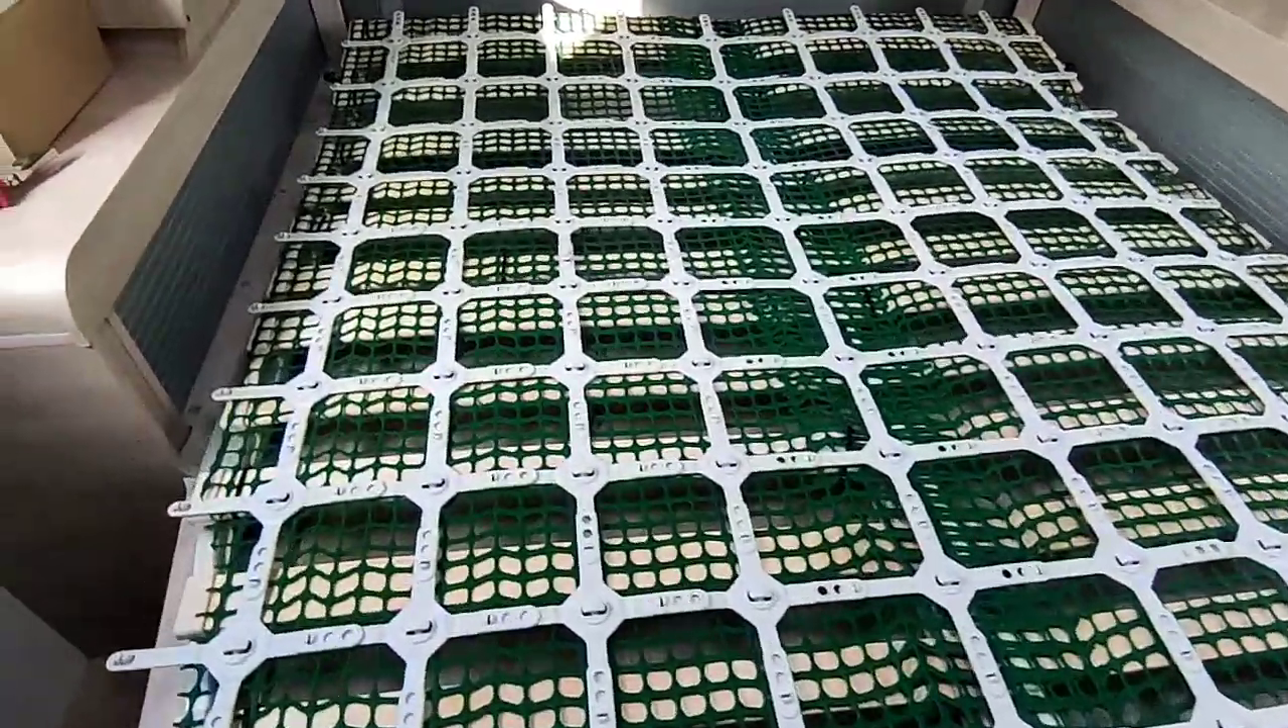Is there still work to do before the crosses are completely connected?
No.